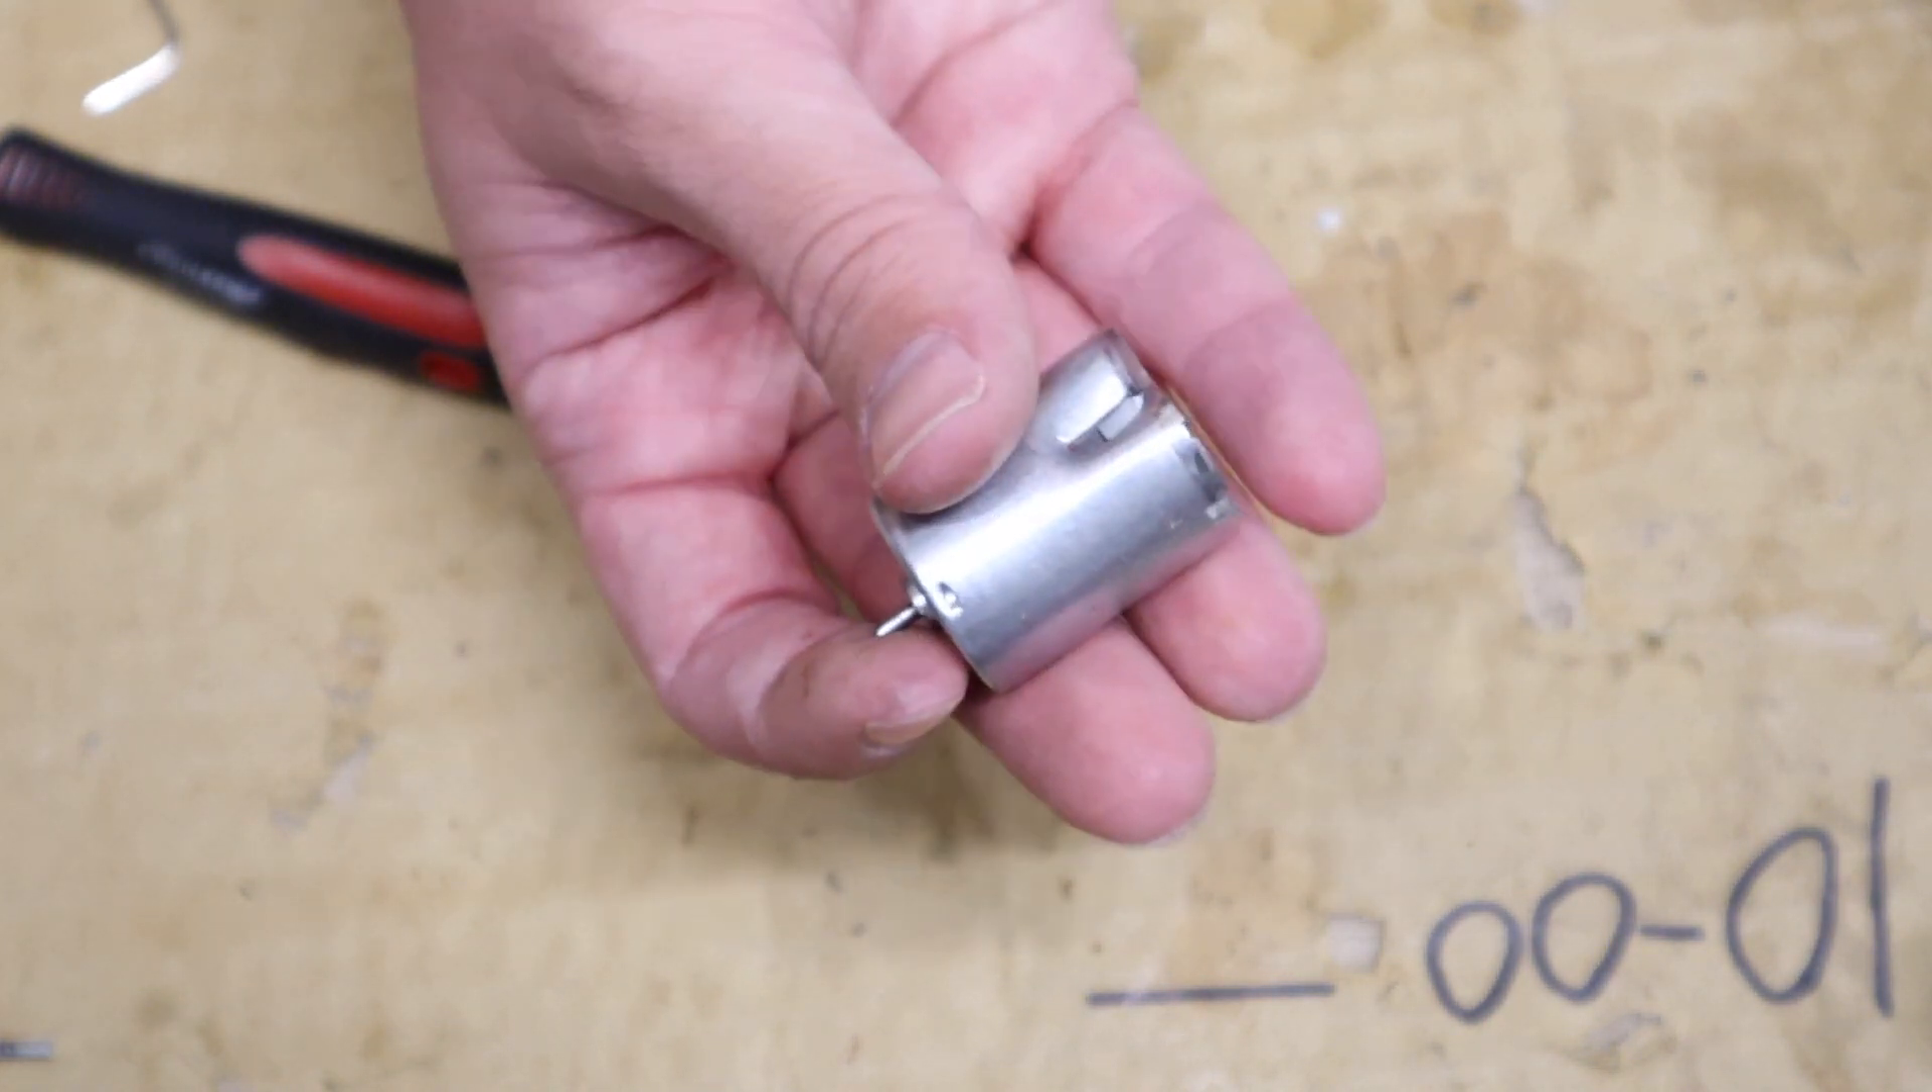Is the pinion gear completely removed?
Yes.